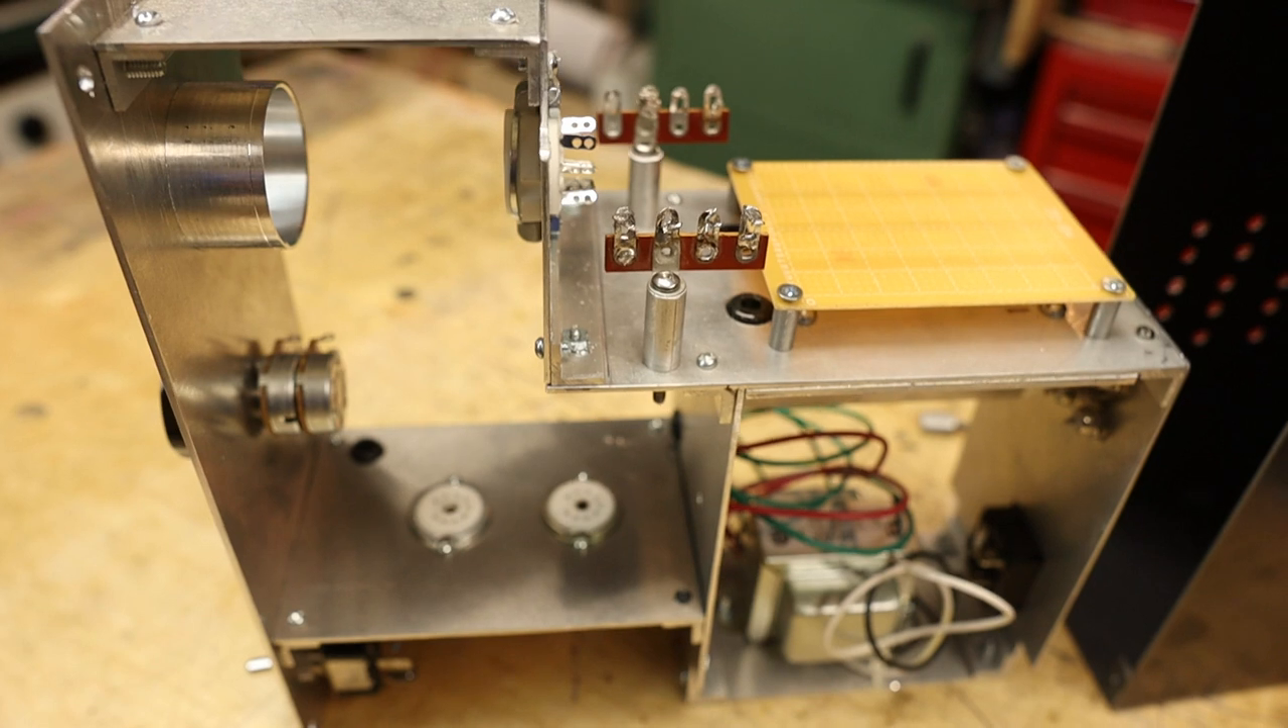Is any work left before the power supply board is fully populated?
Yes.